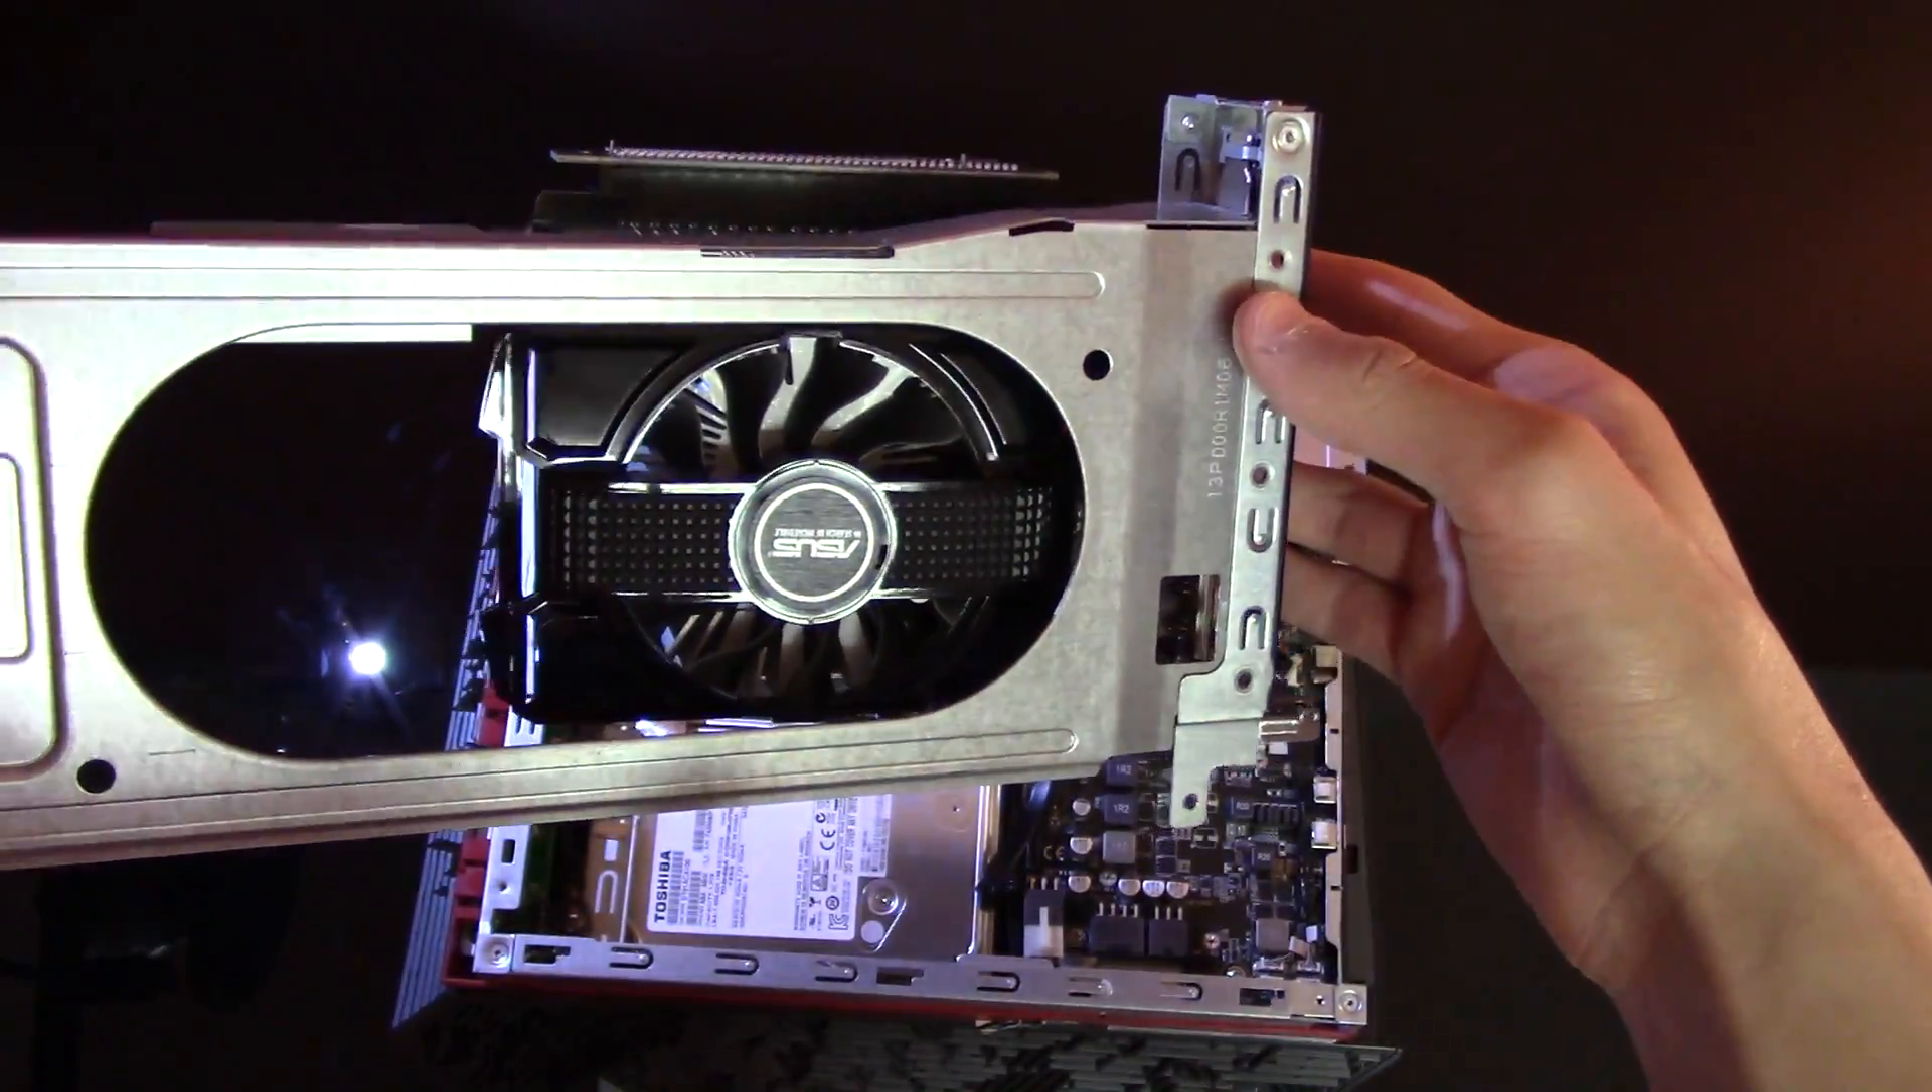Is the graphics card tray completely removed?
Yes.